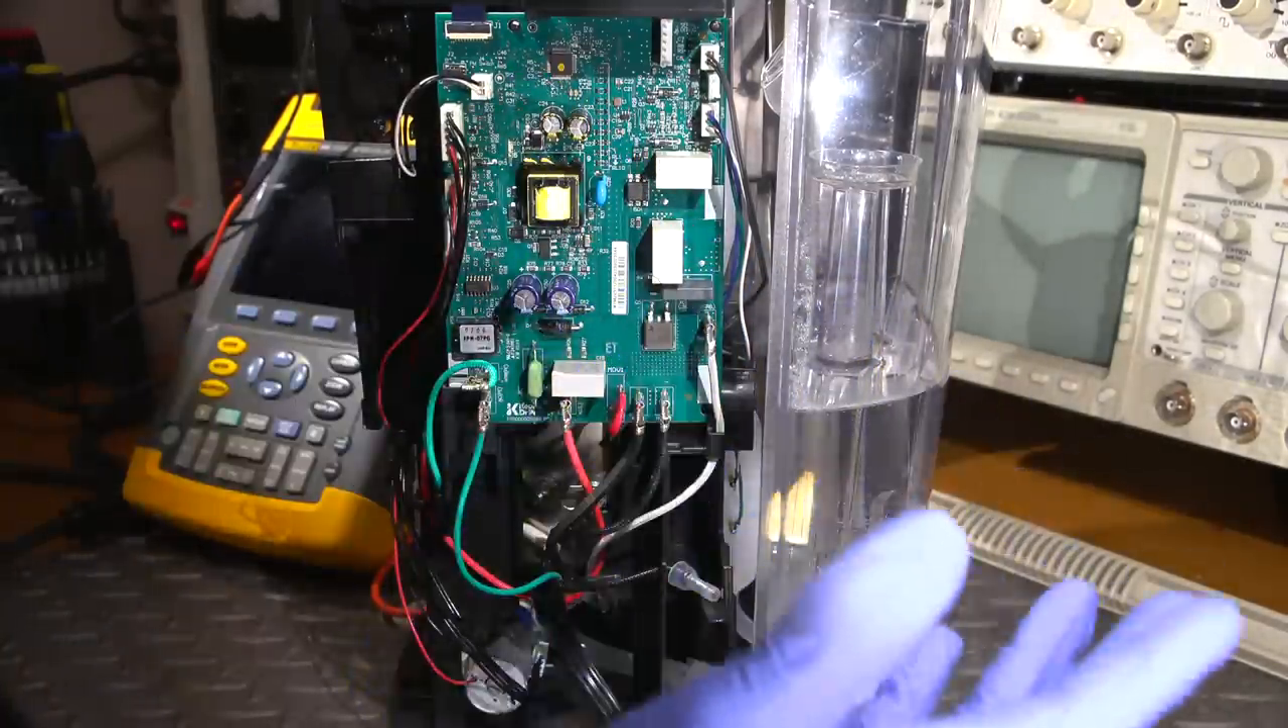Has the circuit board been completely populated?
Yes.